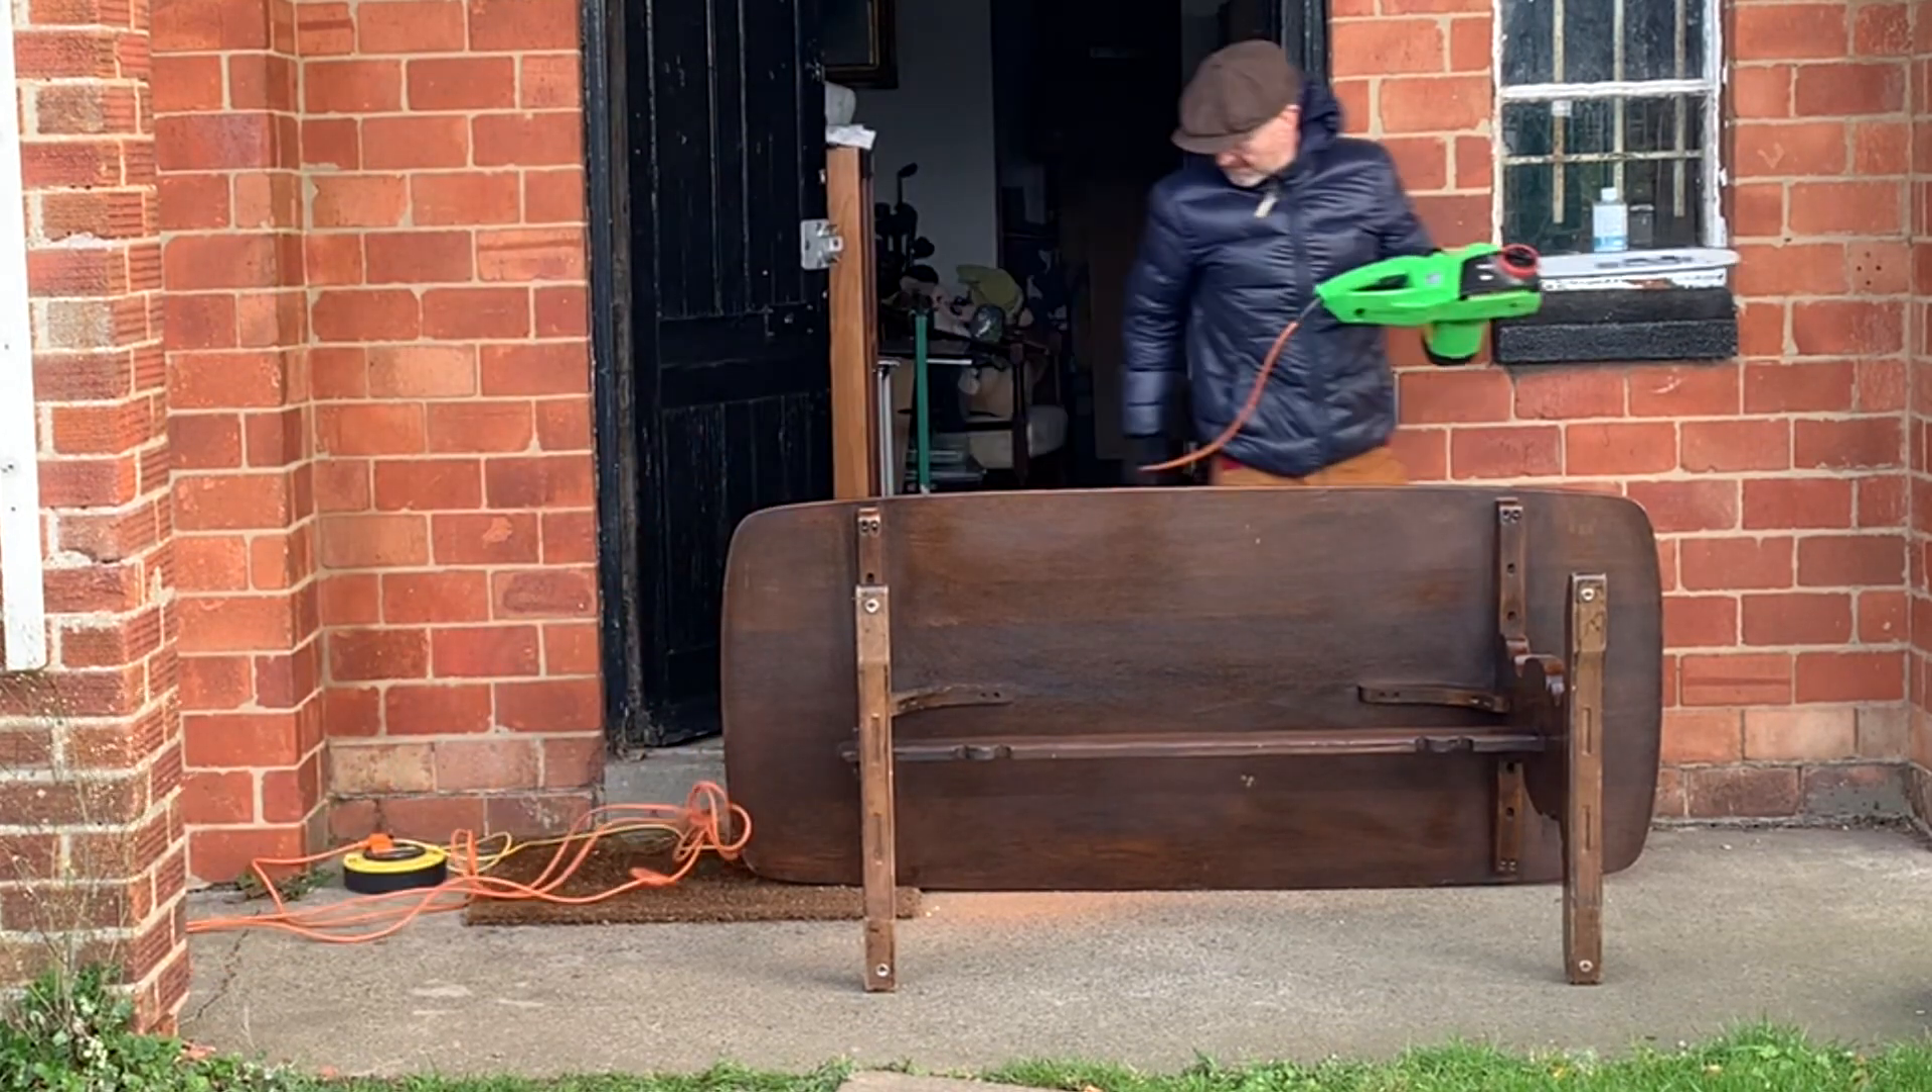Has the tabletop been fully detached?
No.